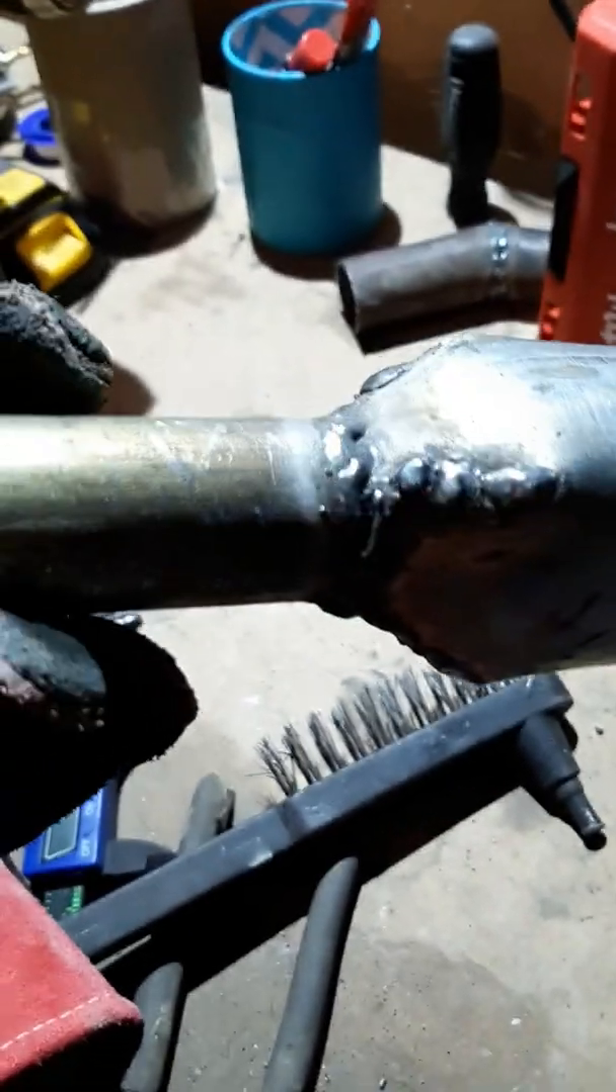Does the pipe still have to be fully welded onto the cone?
No.